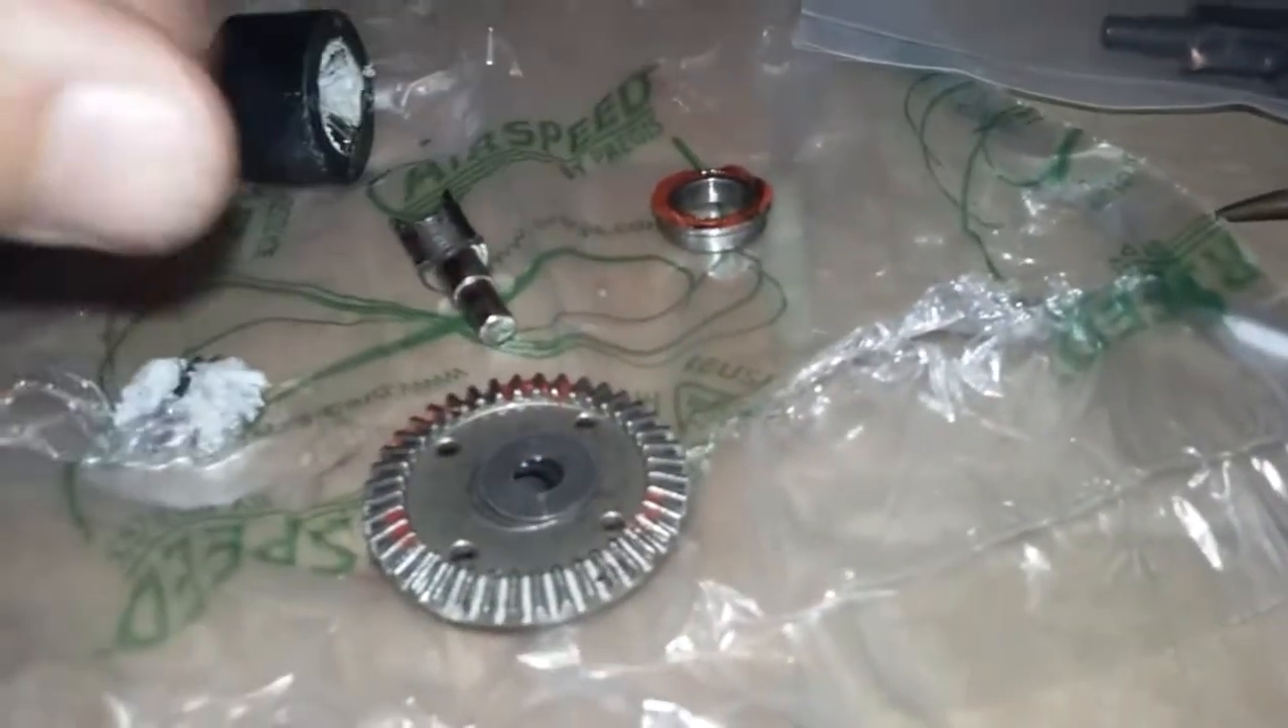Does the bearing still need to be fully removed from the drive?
No.